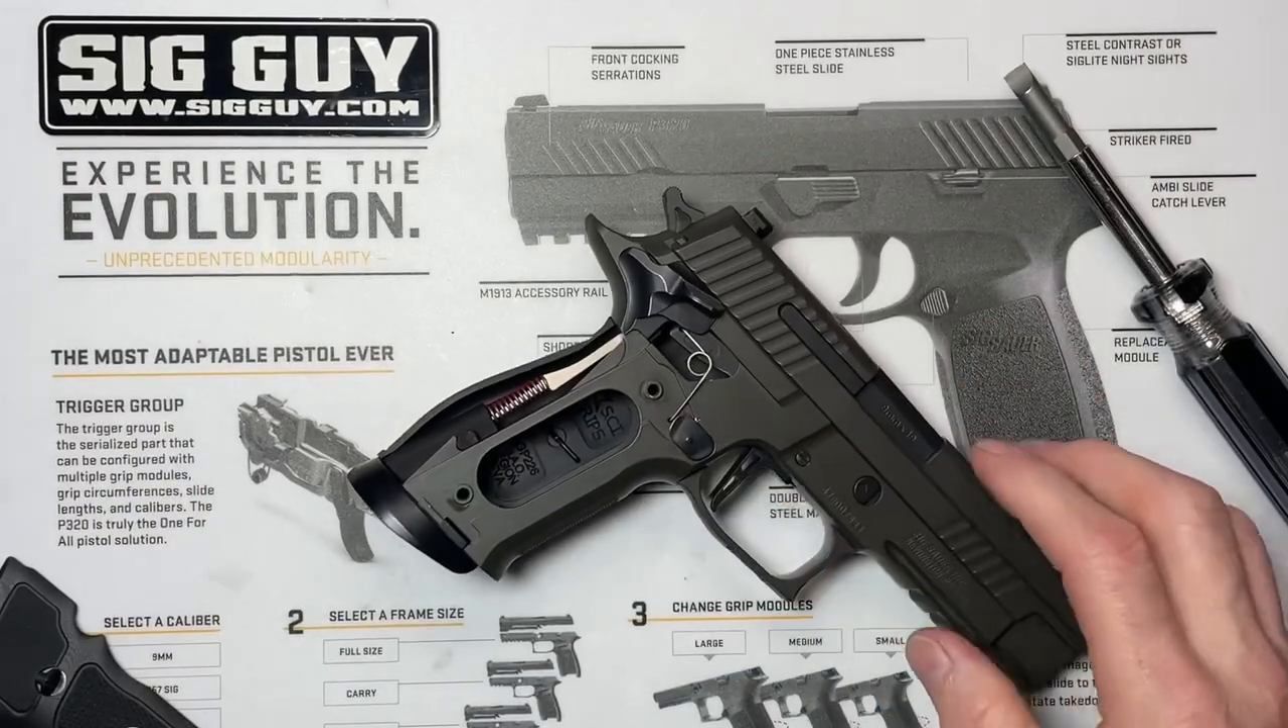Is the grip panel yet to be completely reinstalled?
Yes.